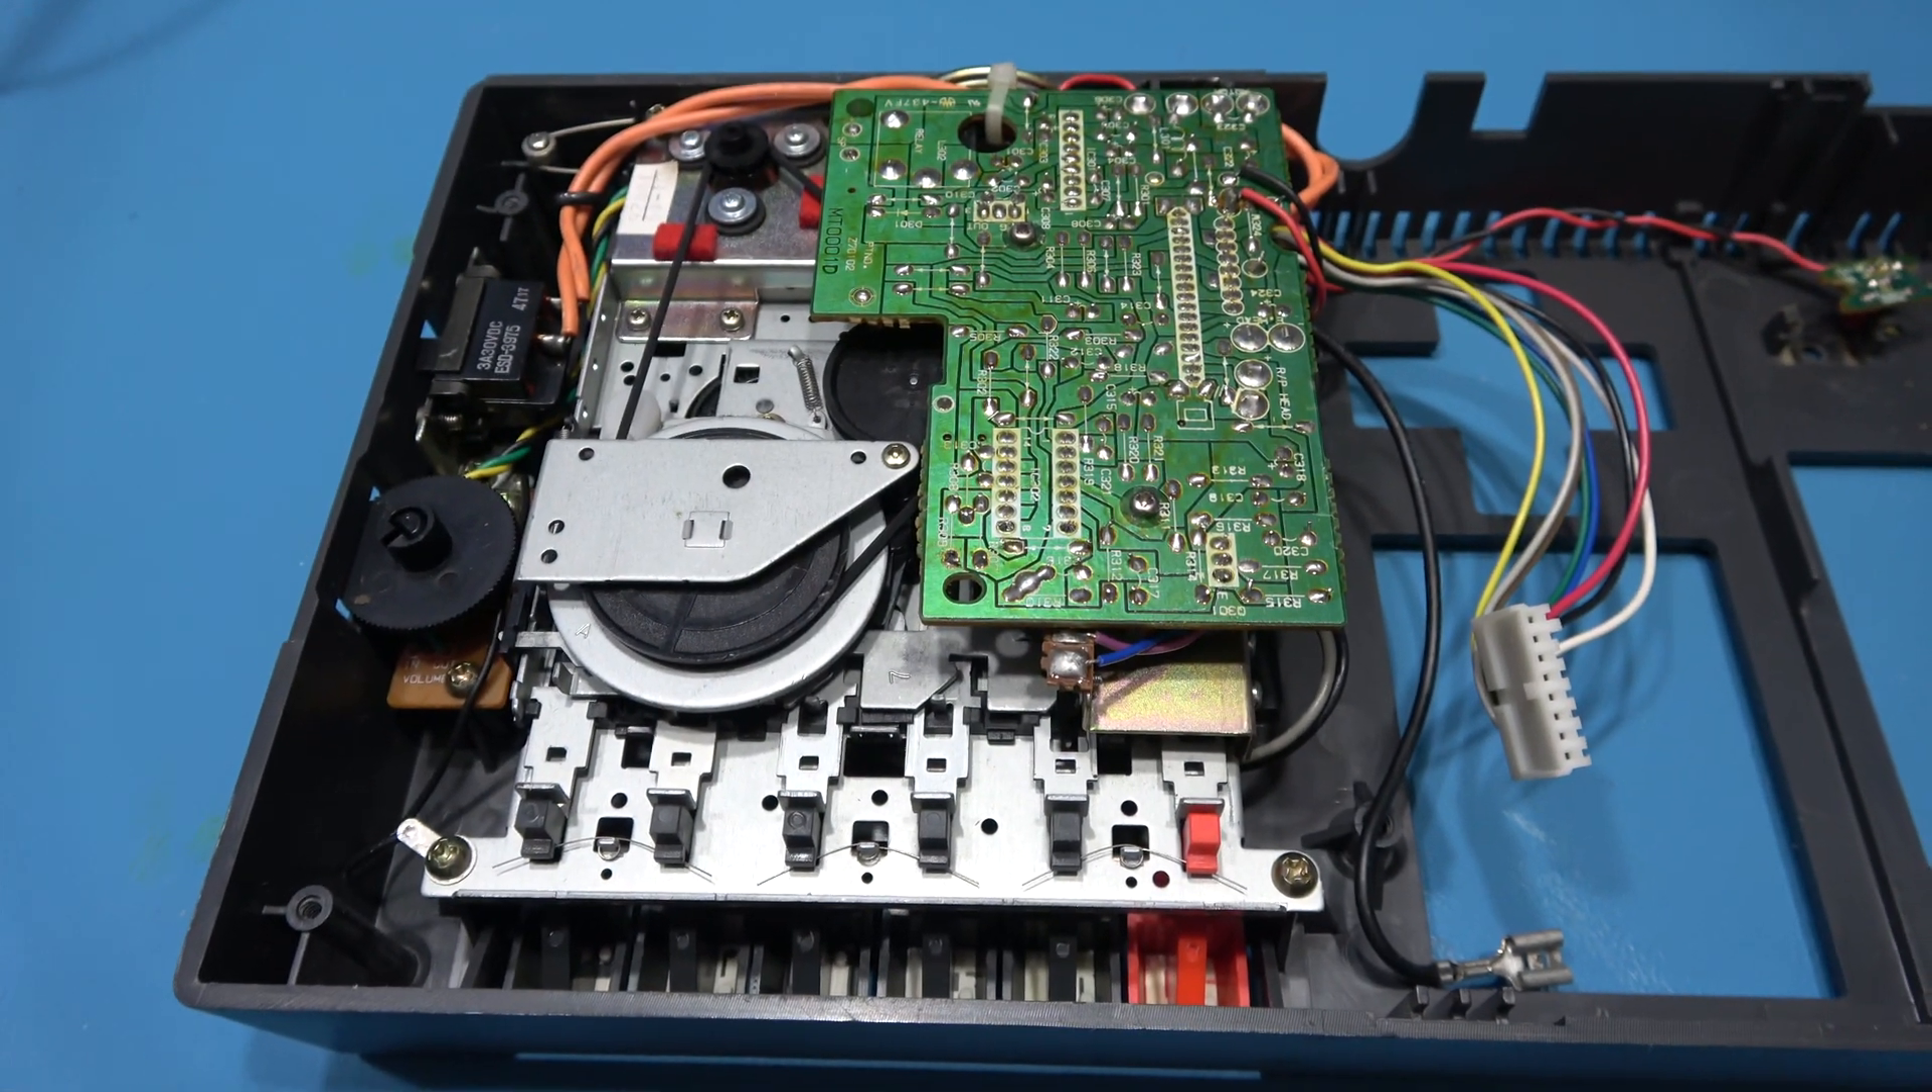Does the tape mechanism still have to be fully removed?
Yes.